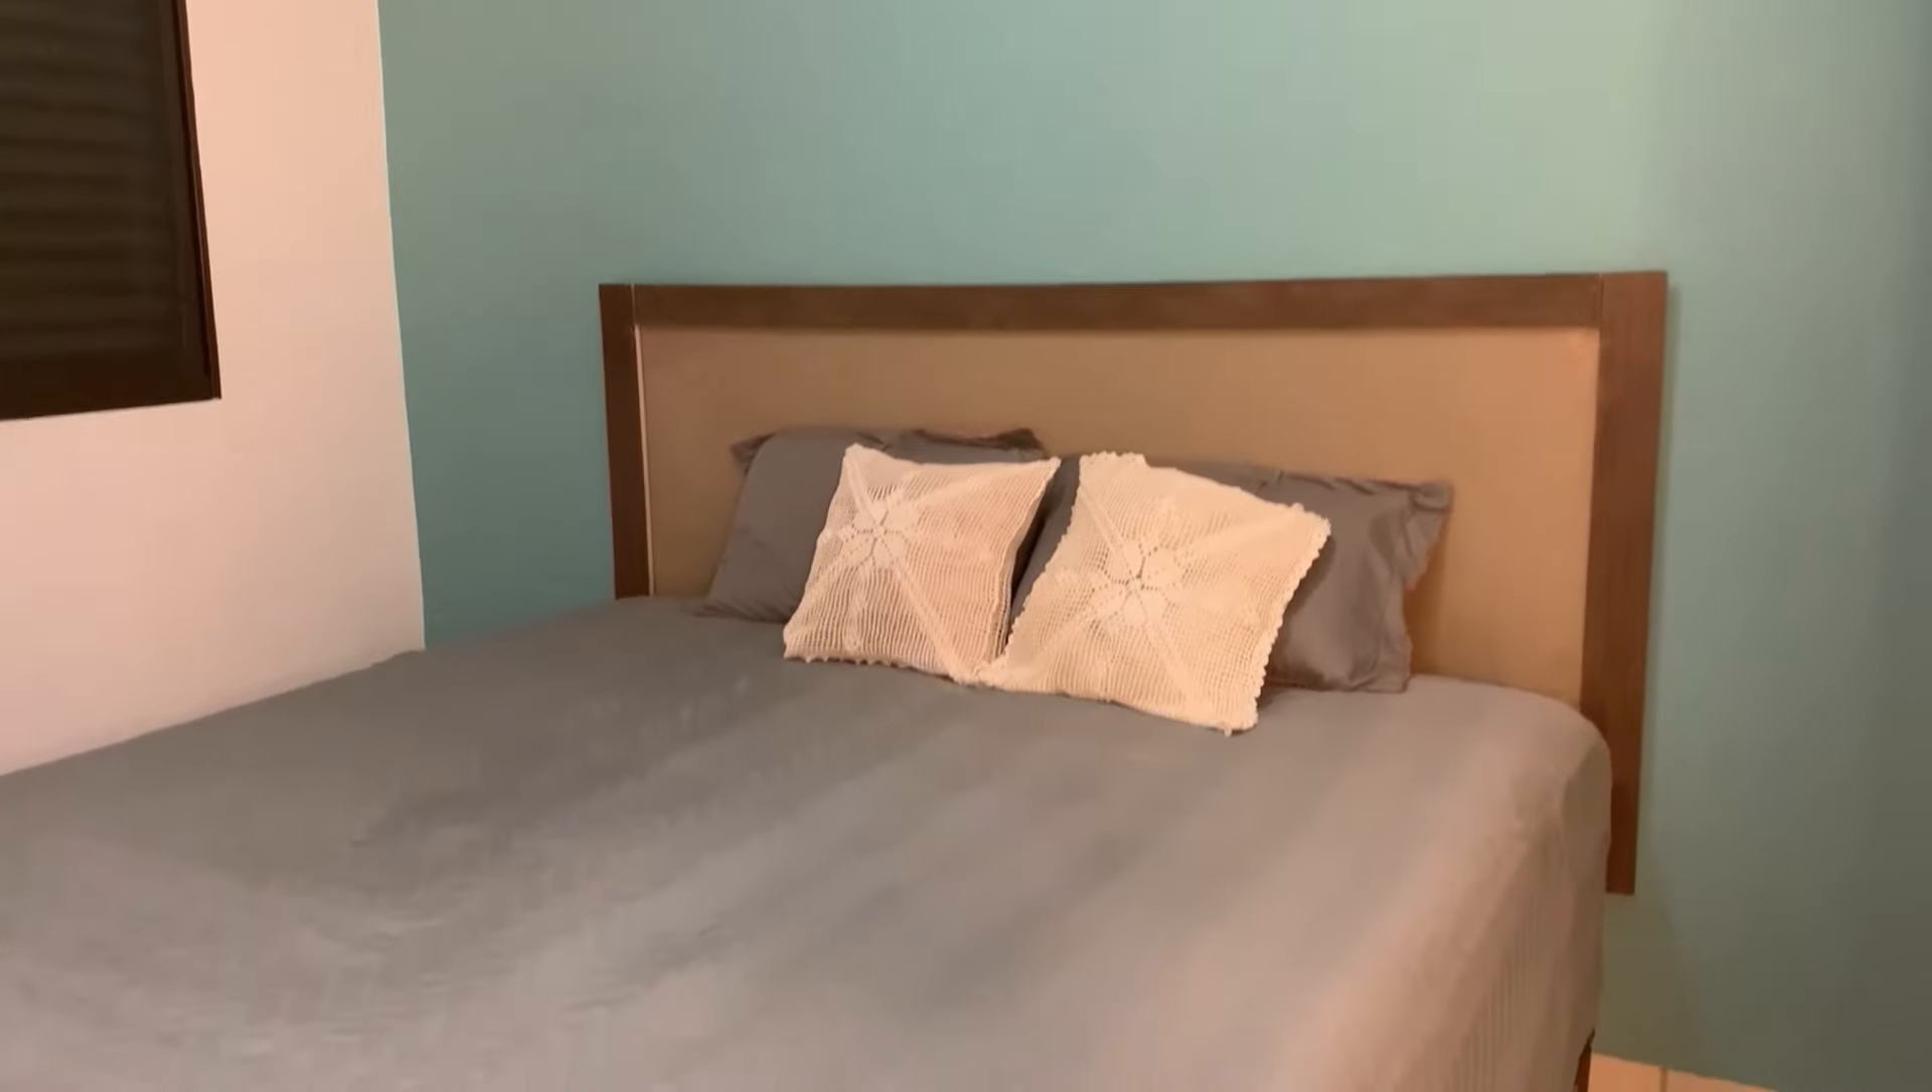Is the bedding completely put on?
Yes.